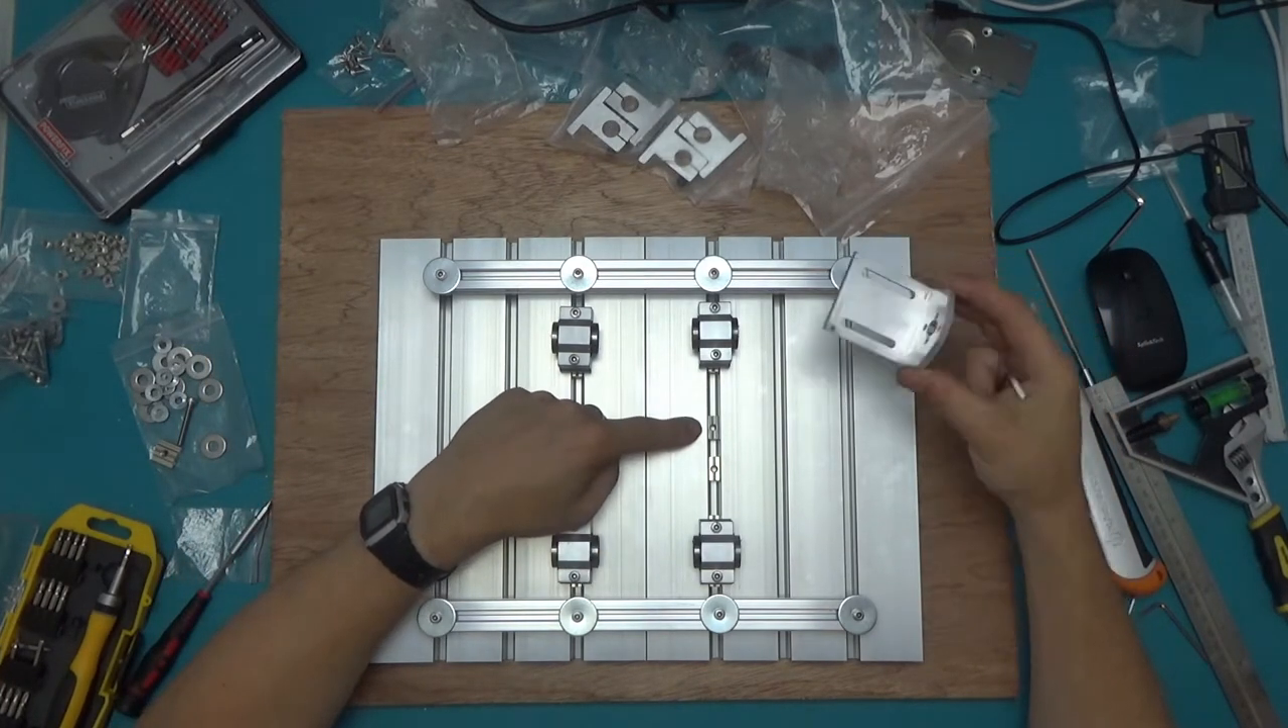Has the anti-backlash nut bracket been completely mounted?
No.